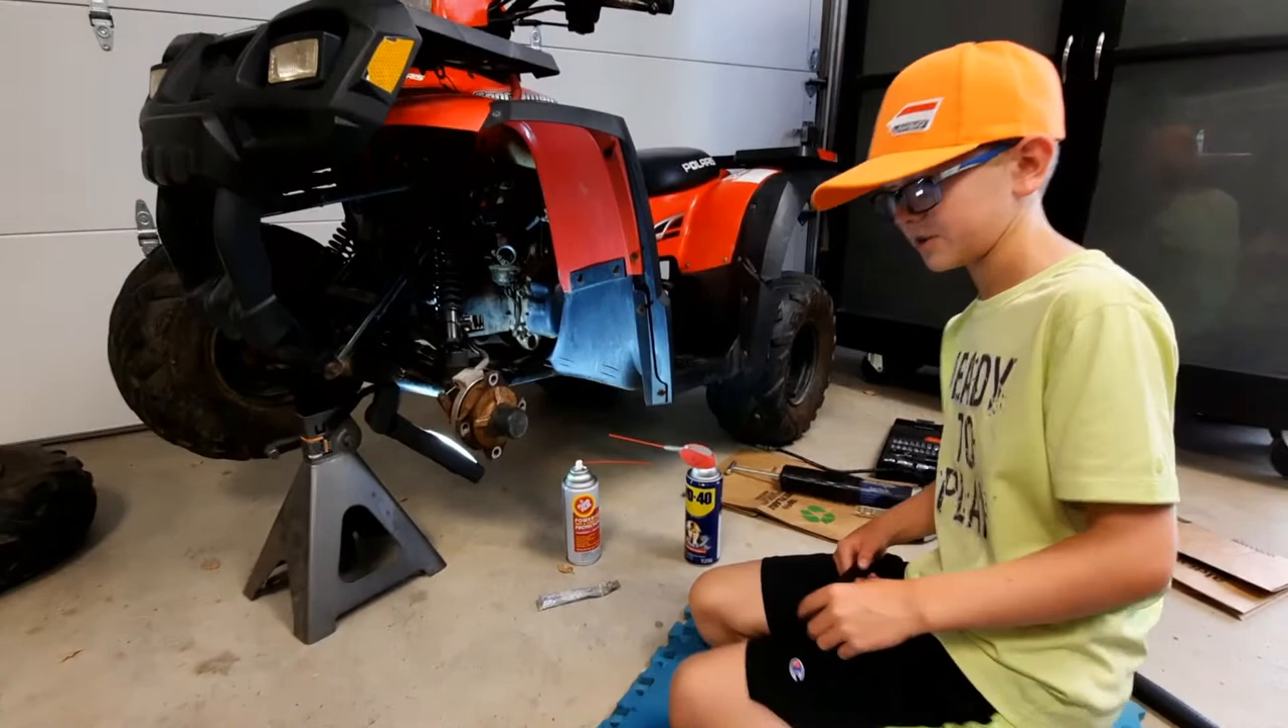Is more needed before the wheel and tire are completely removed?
No.